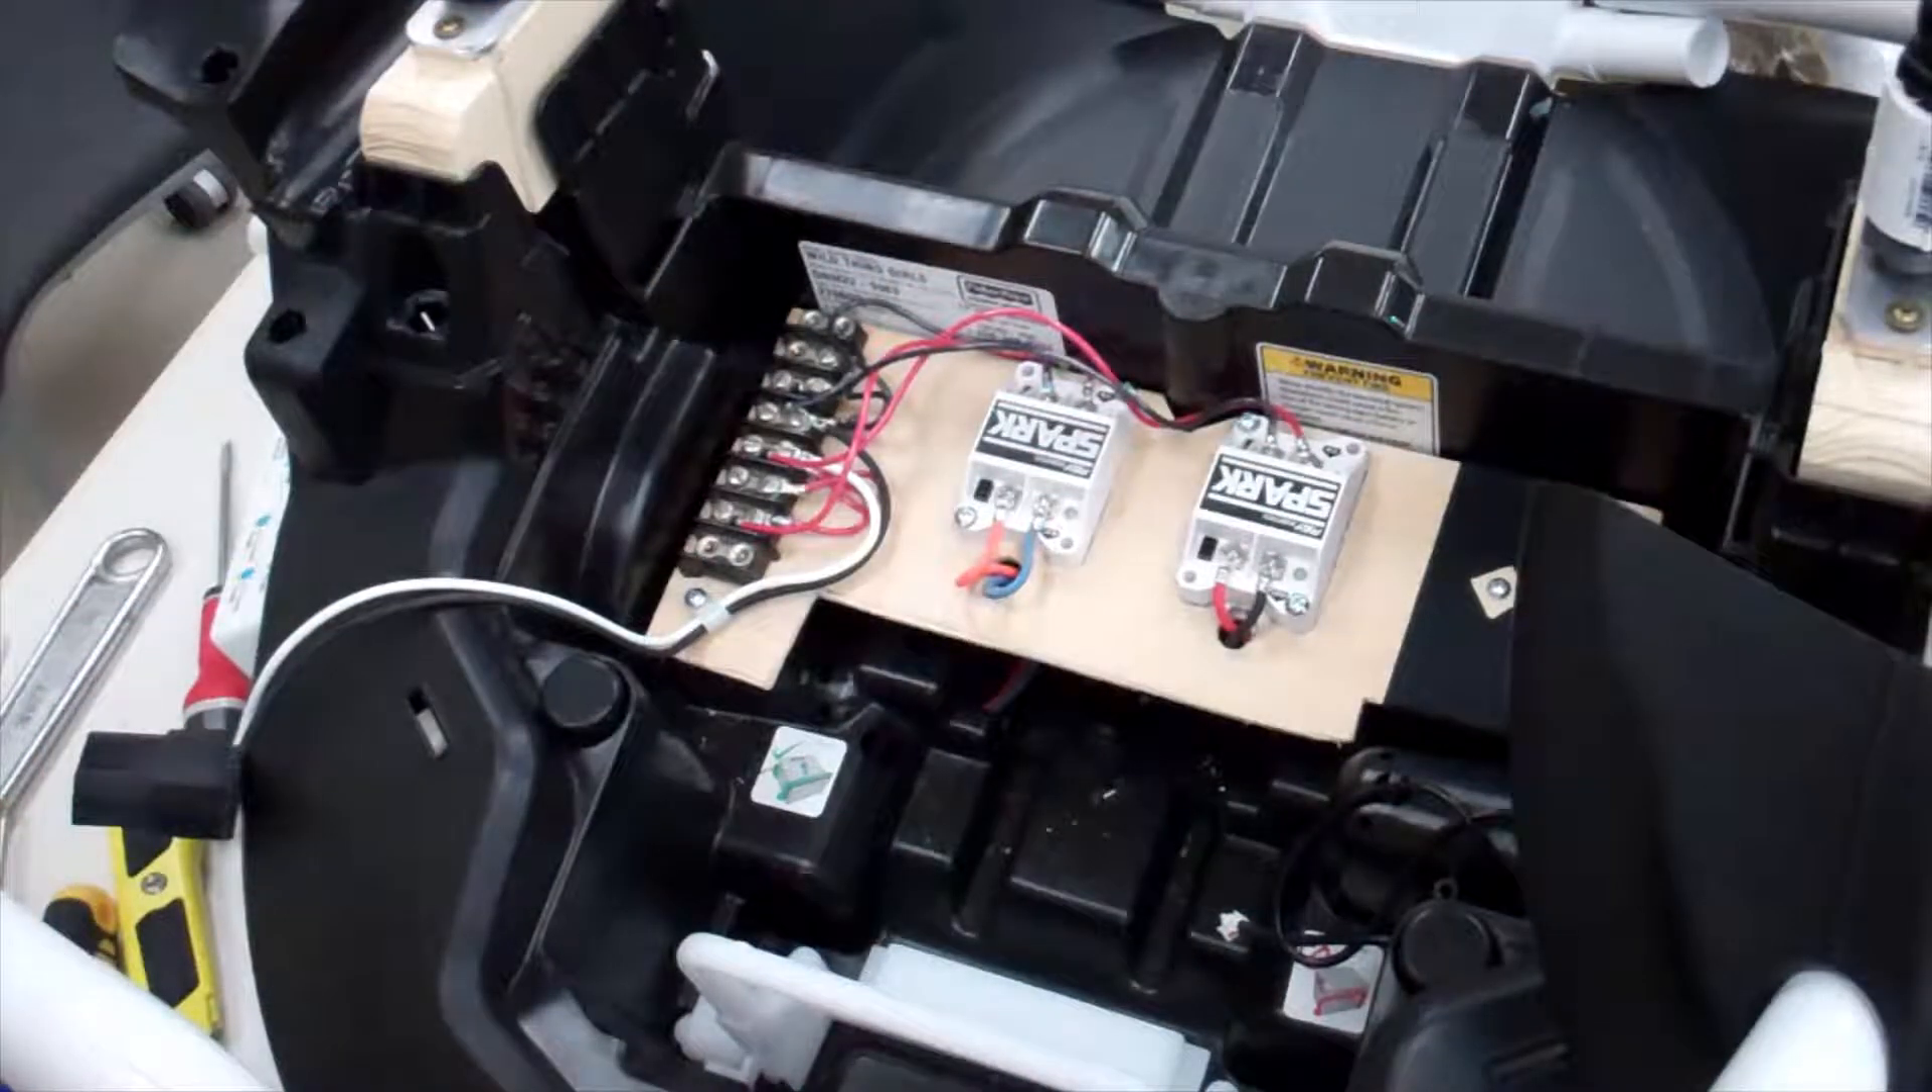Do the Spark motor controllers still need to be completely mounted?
No.